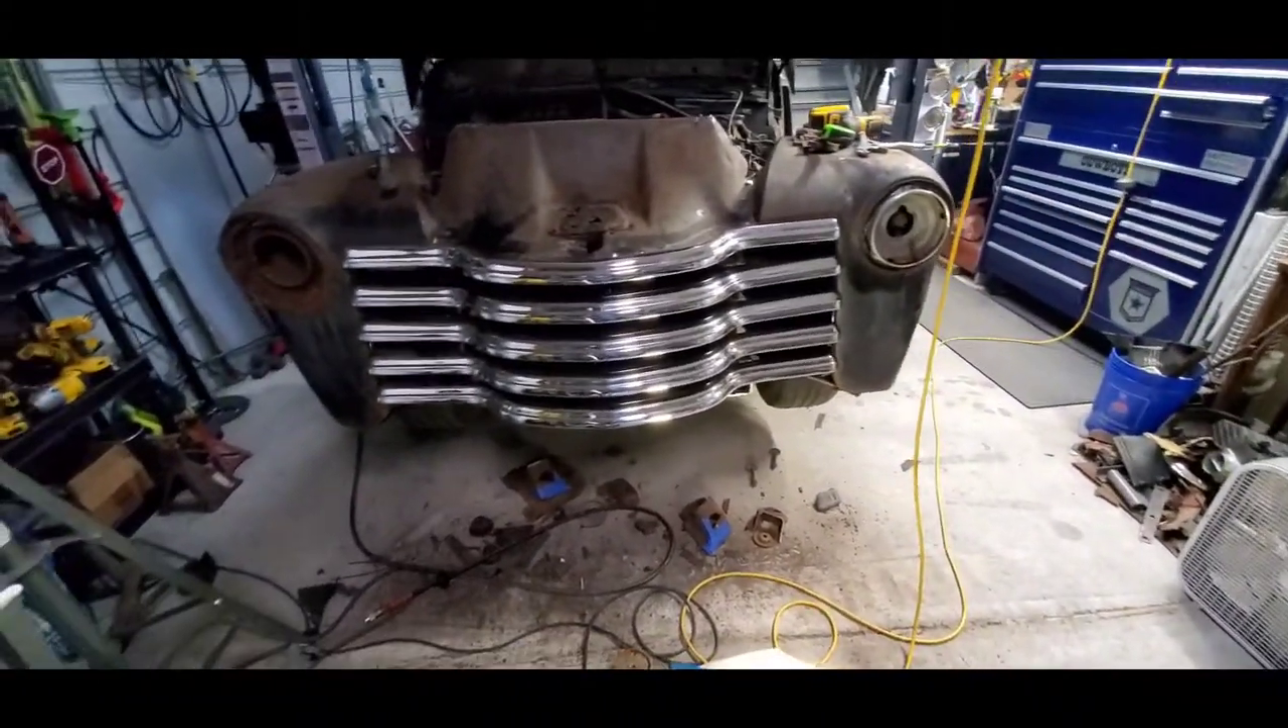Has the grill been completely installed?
Yes.